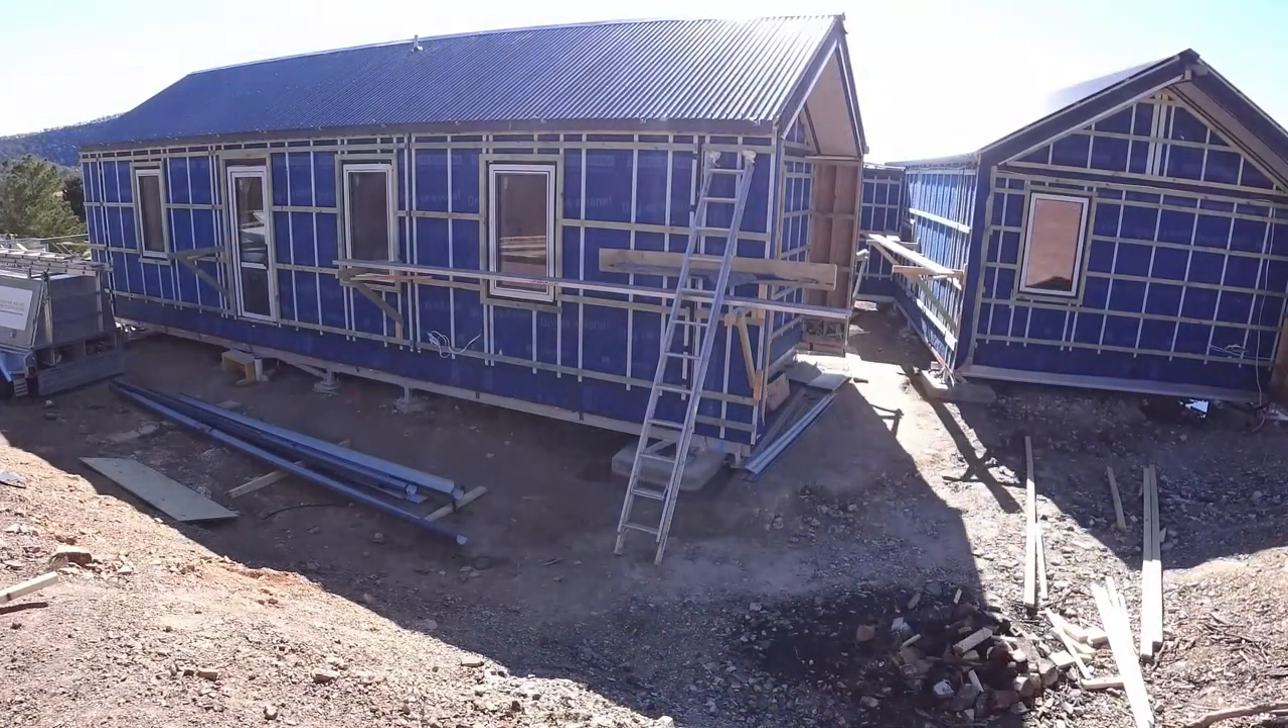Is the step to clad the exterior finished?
No.